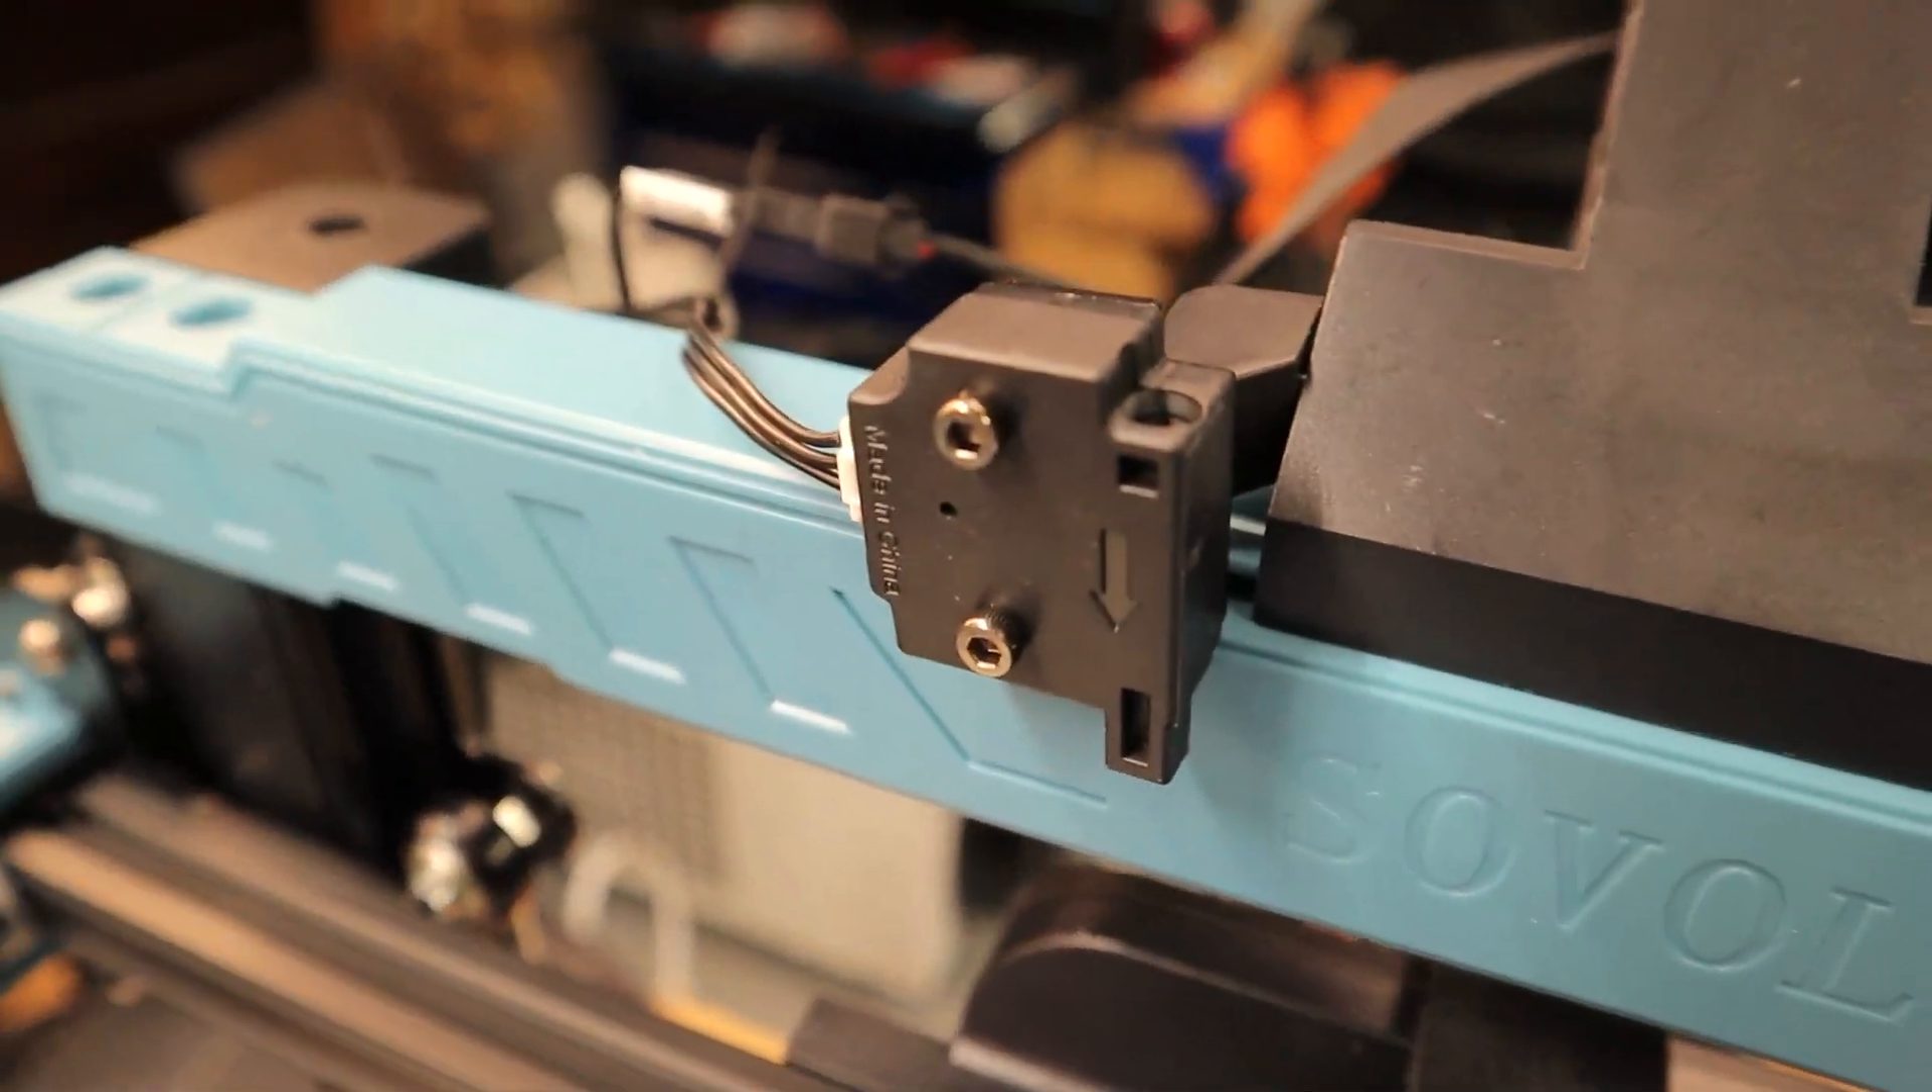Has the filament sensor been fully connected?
Yes.